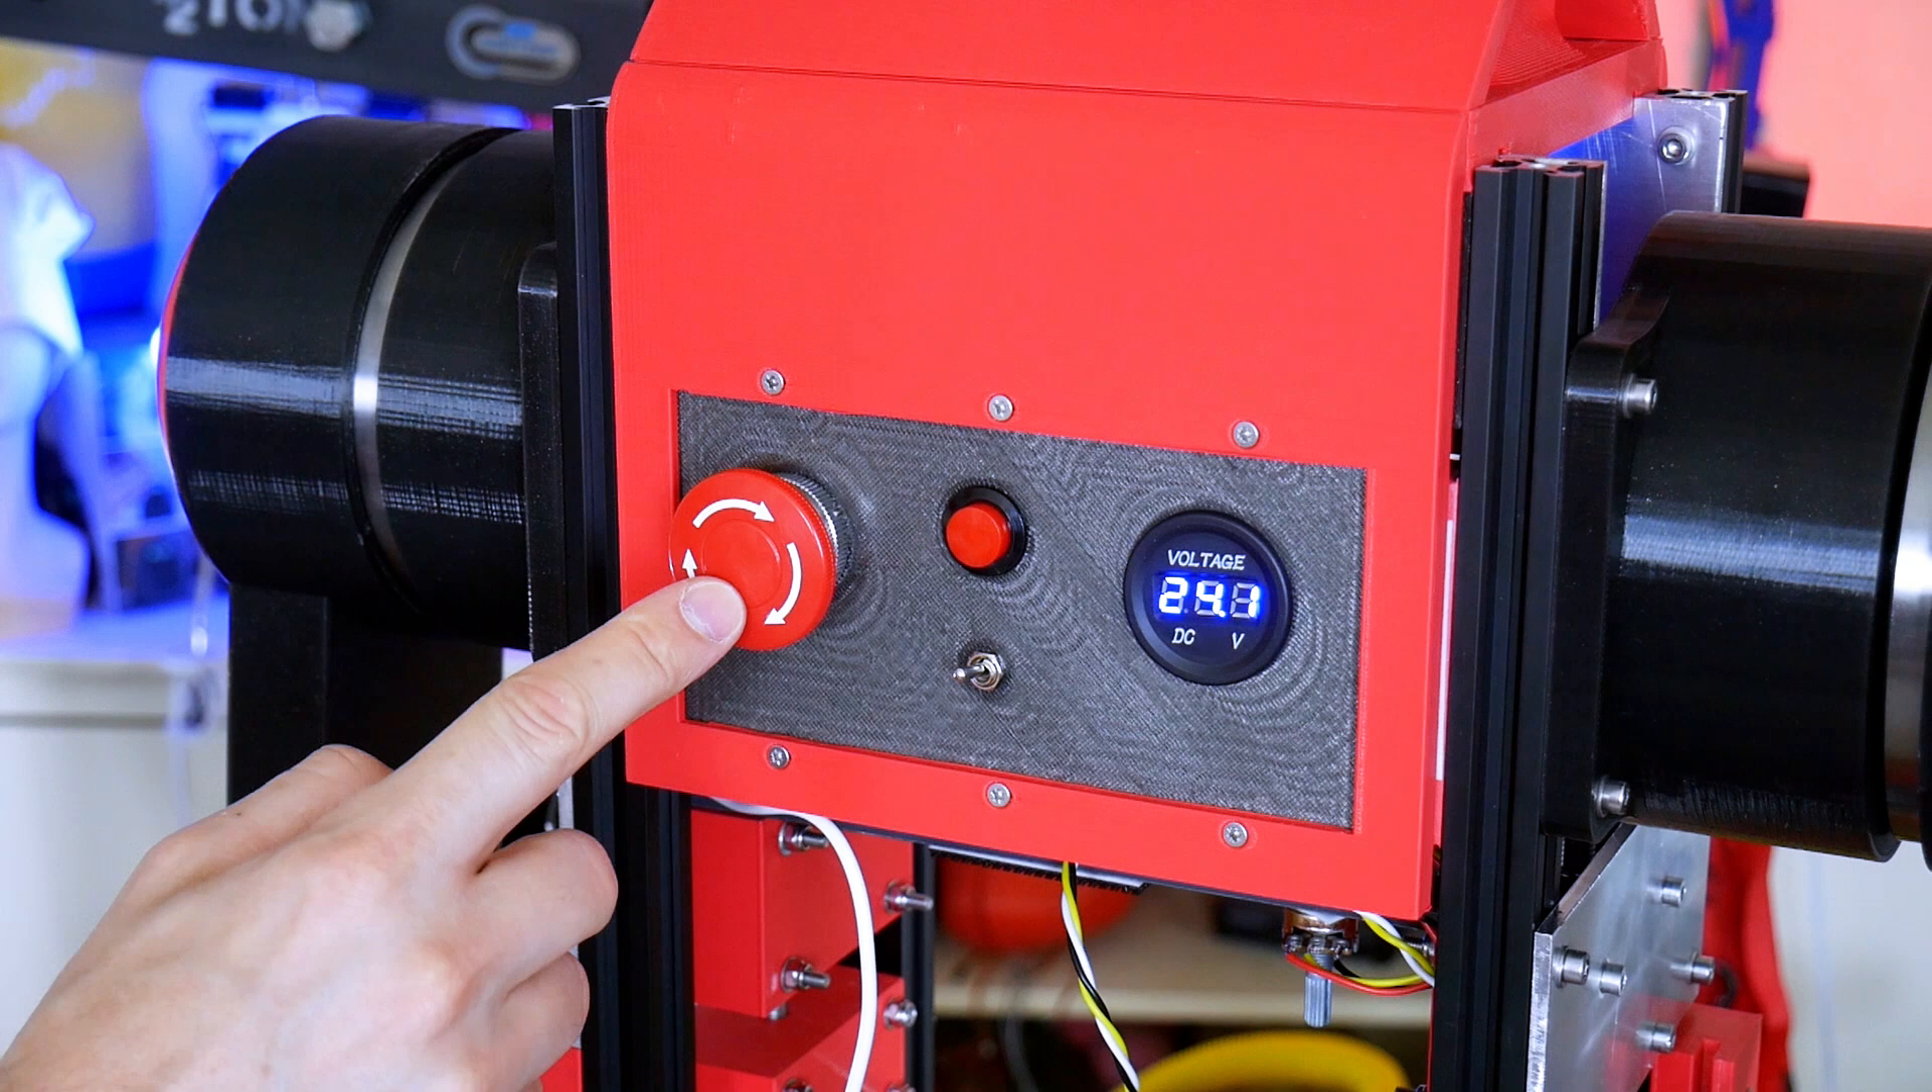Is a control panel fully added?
Yes.